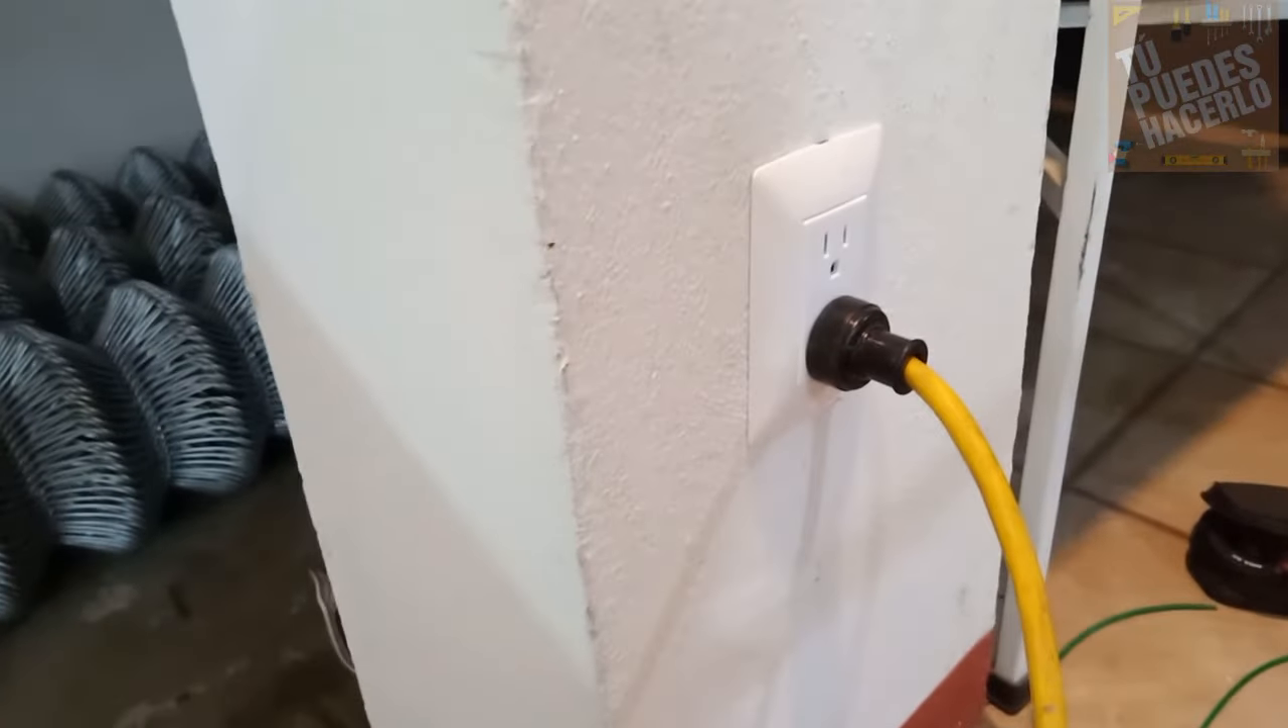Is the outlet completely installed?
Yes.